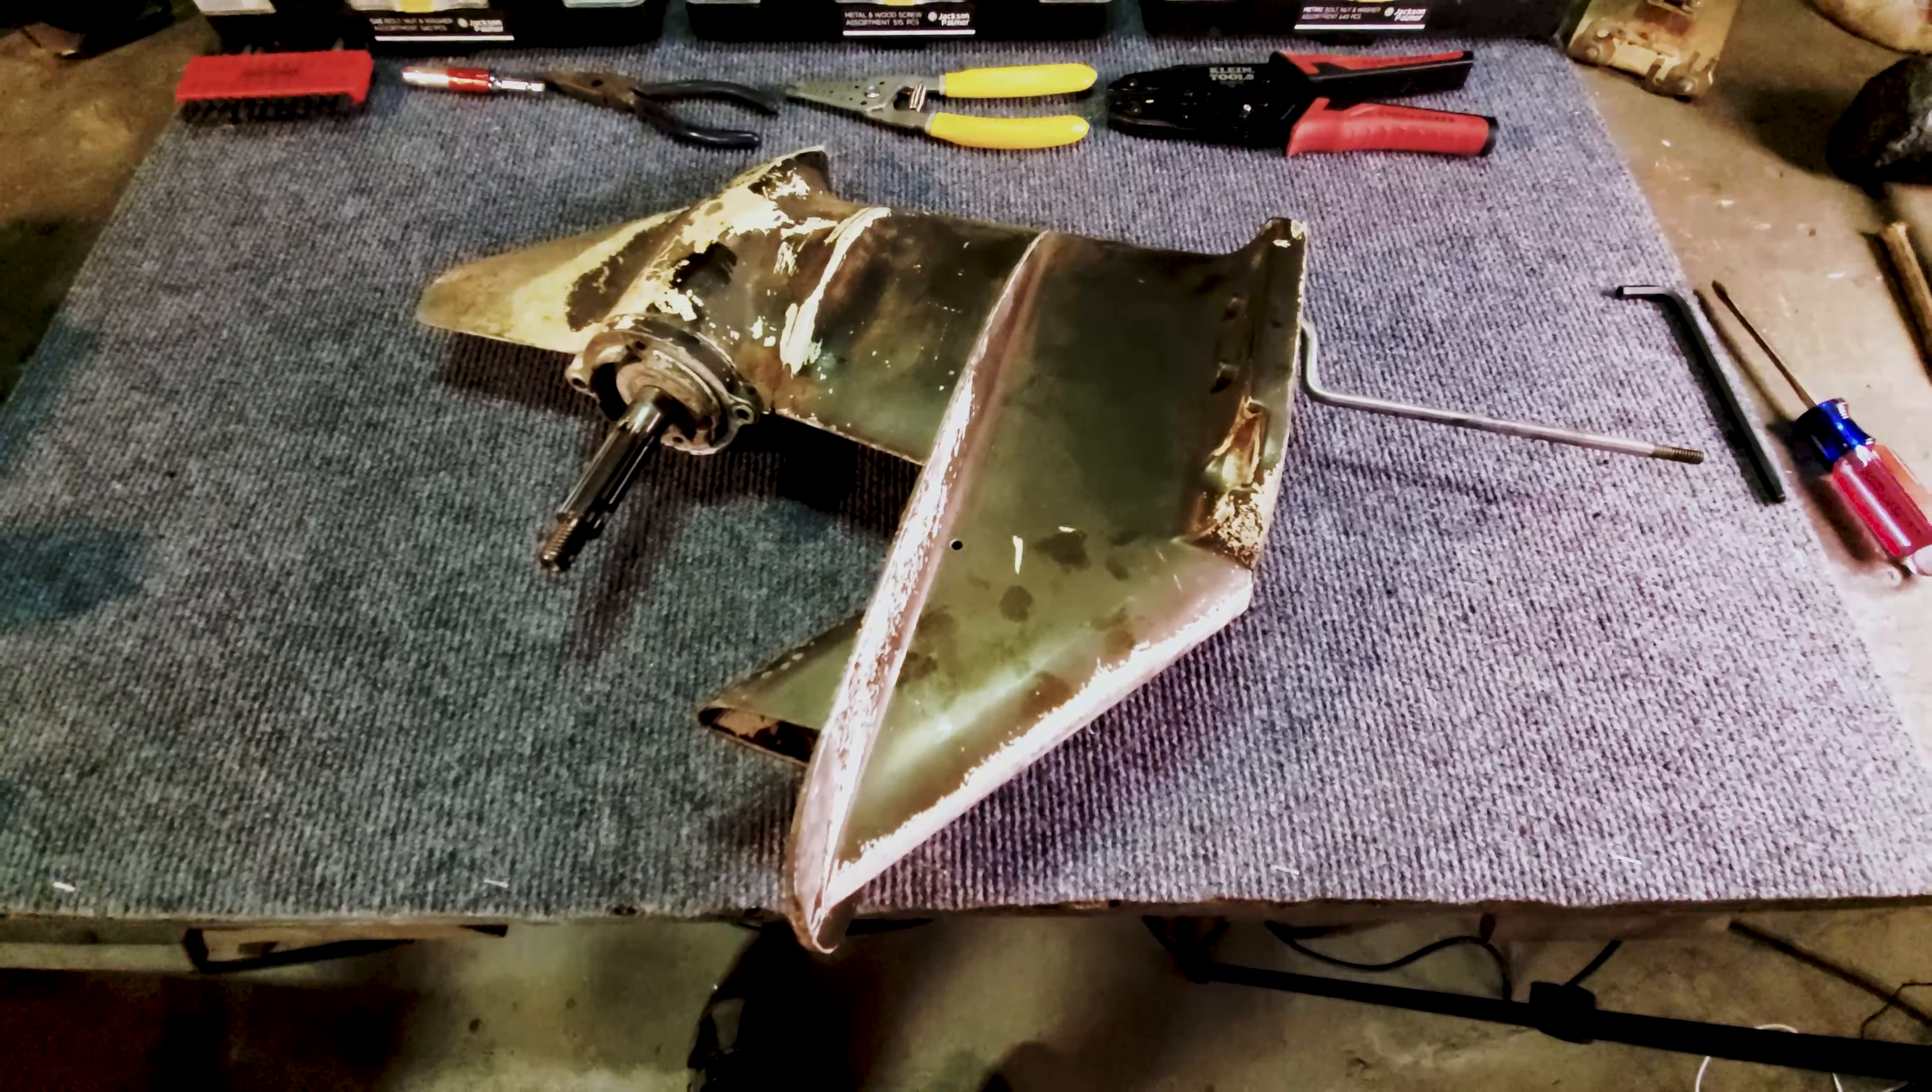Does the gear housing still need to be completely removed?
No.